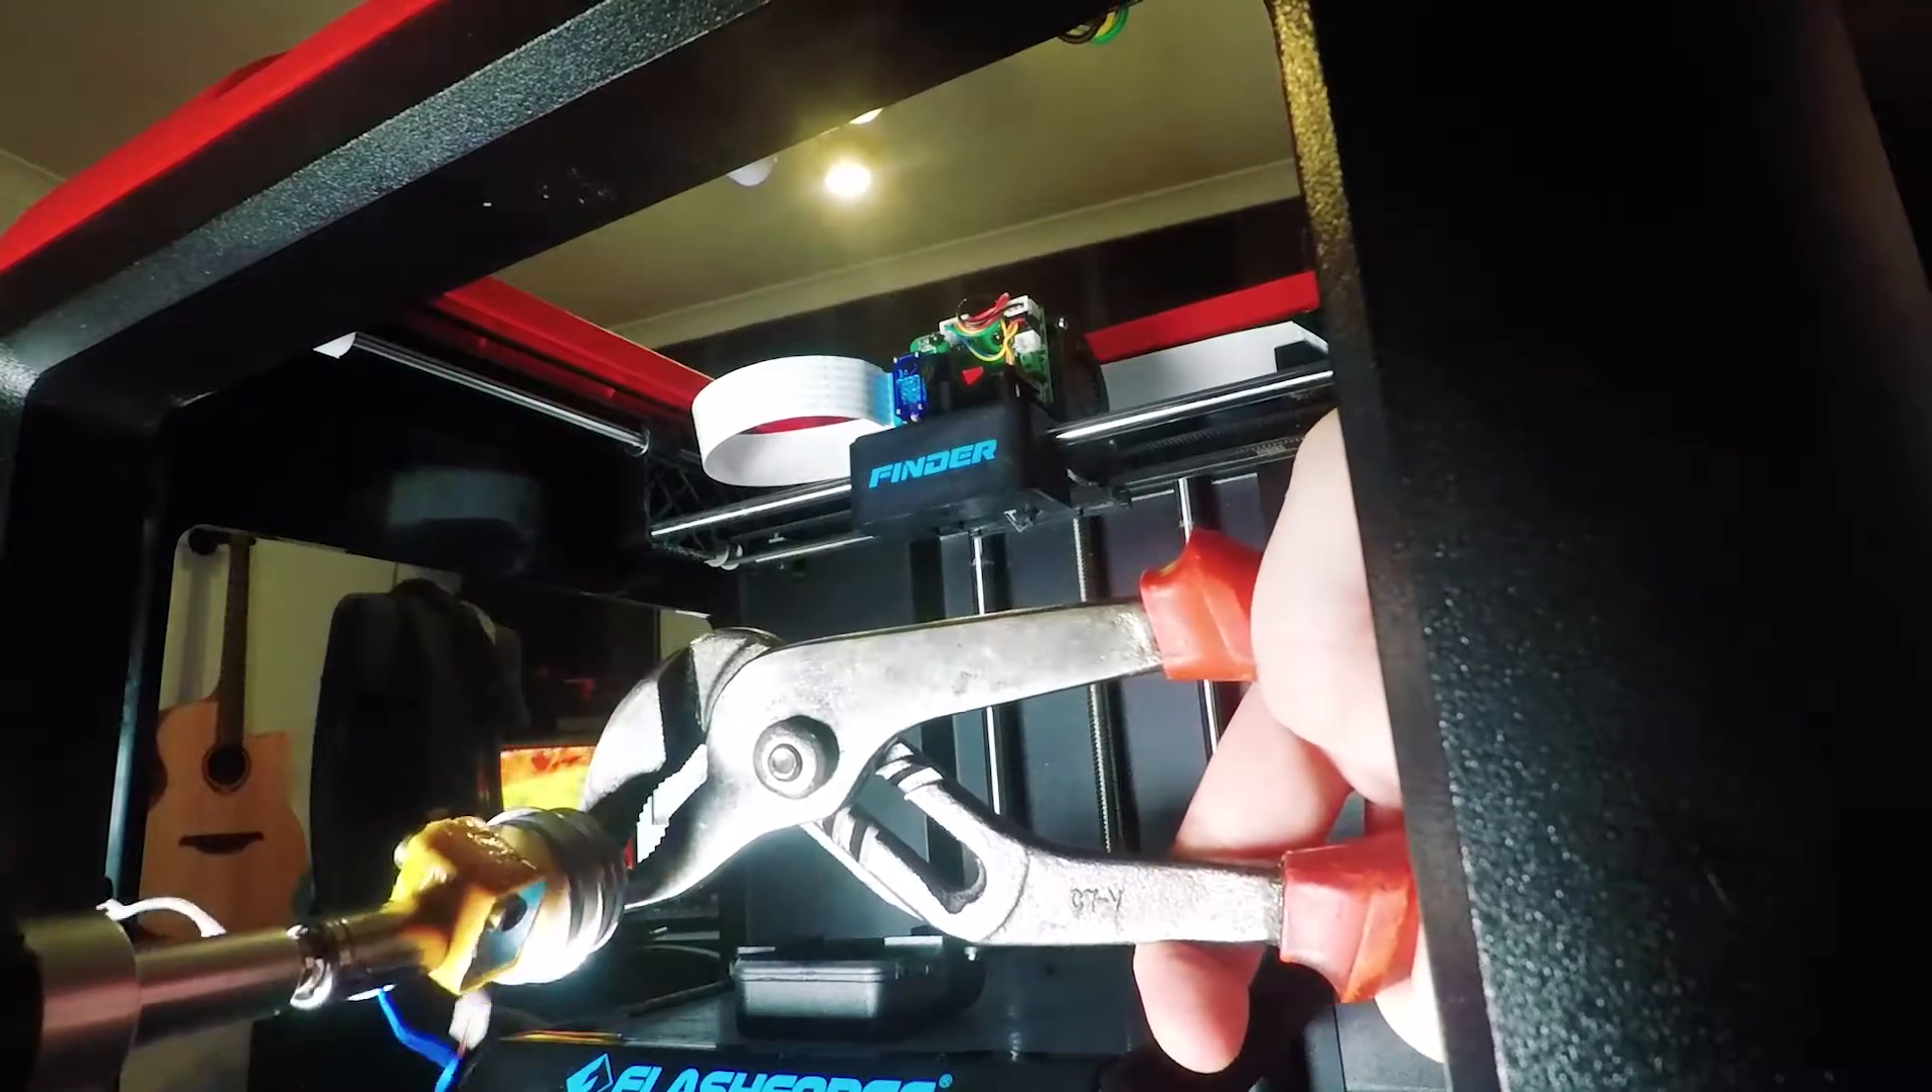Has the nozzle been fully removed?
No.